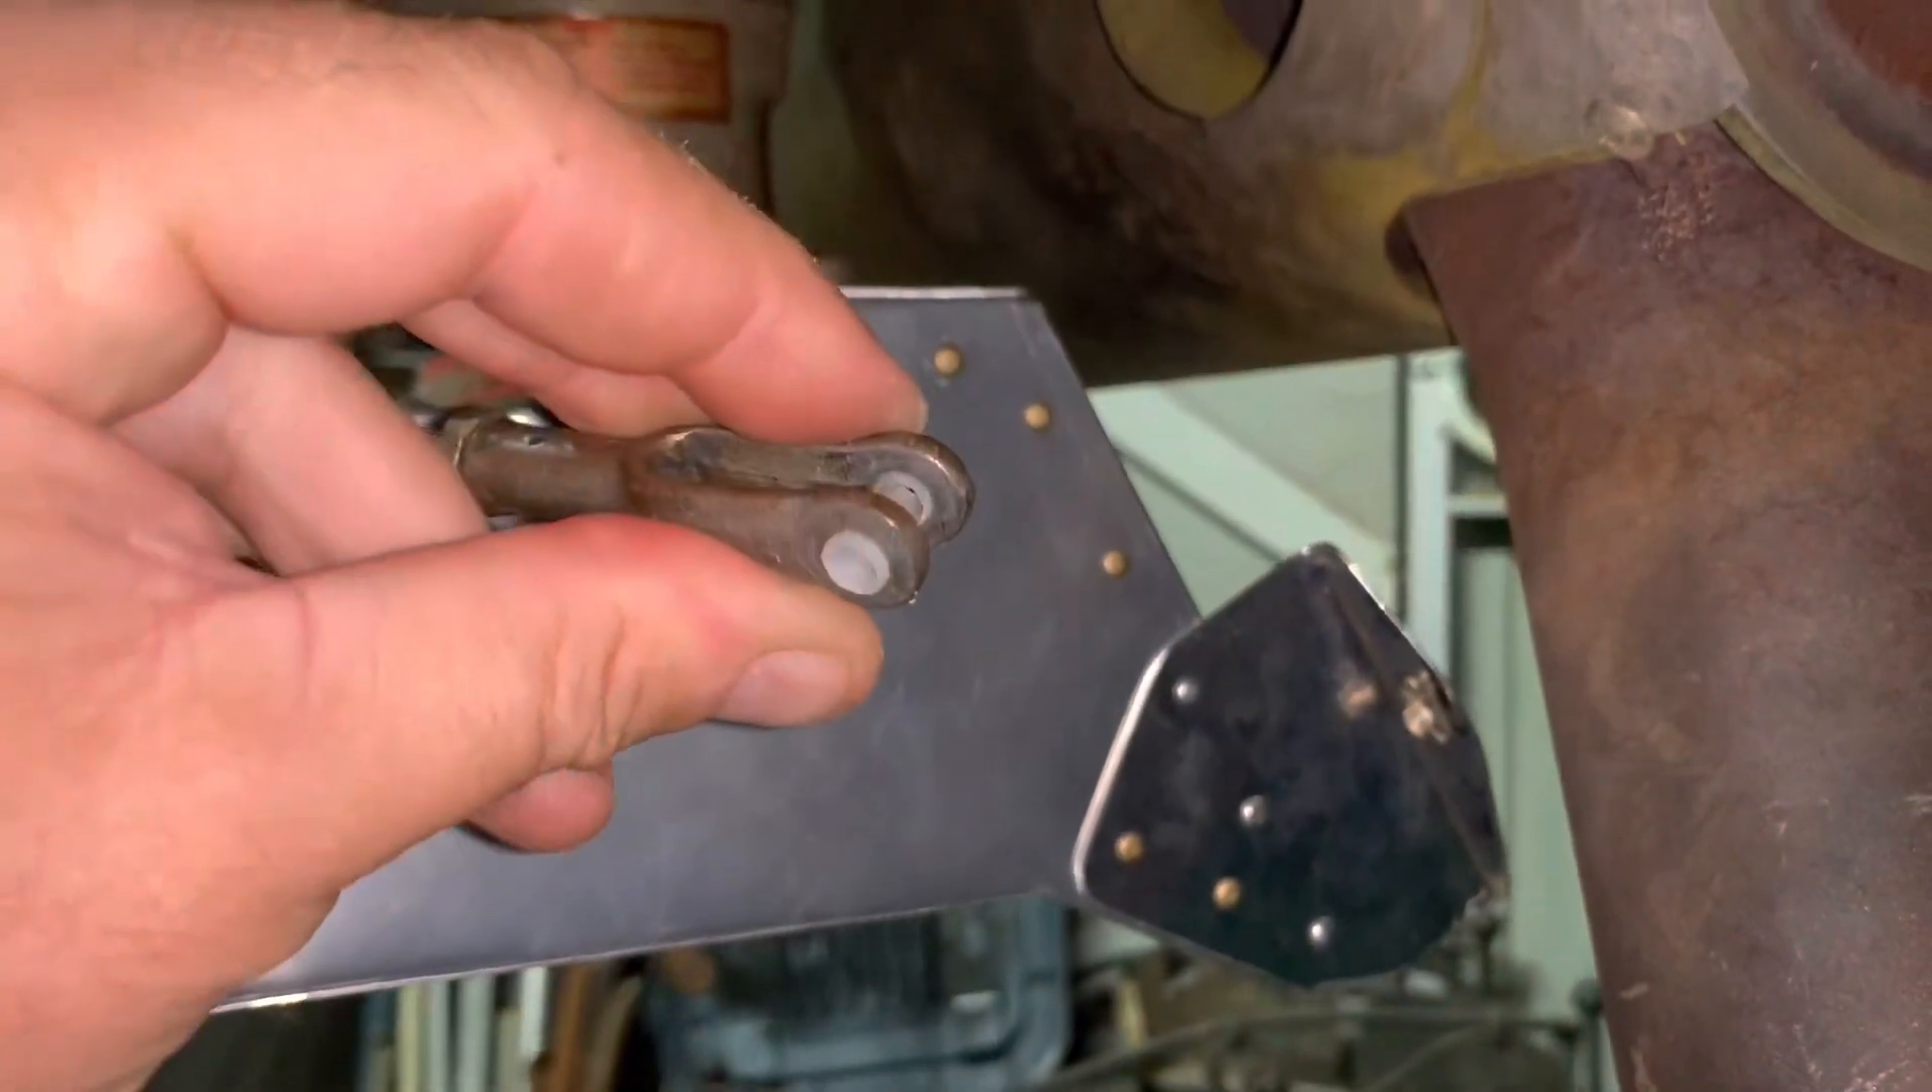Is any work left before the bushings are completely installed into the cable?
No.